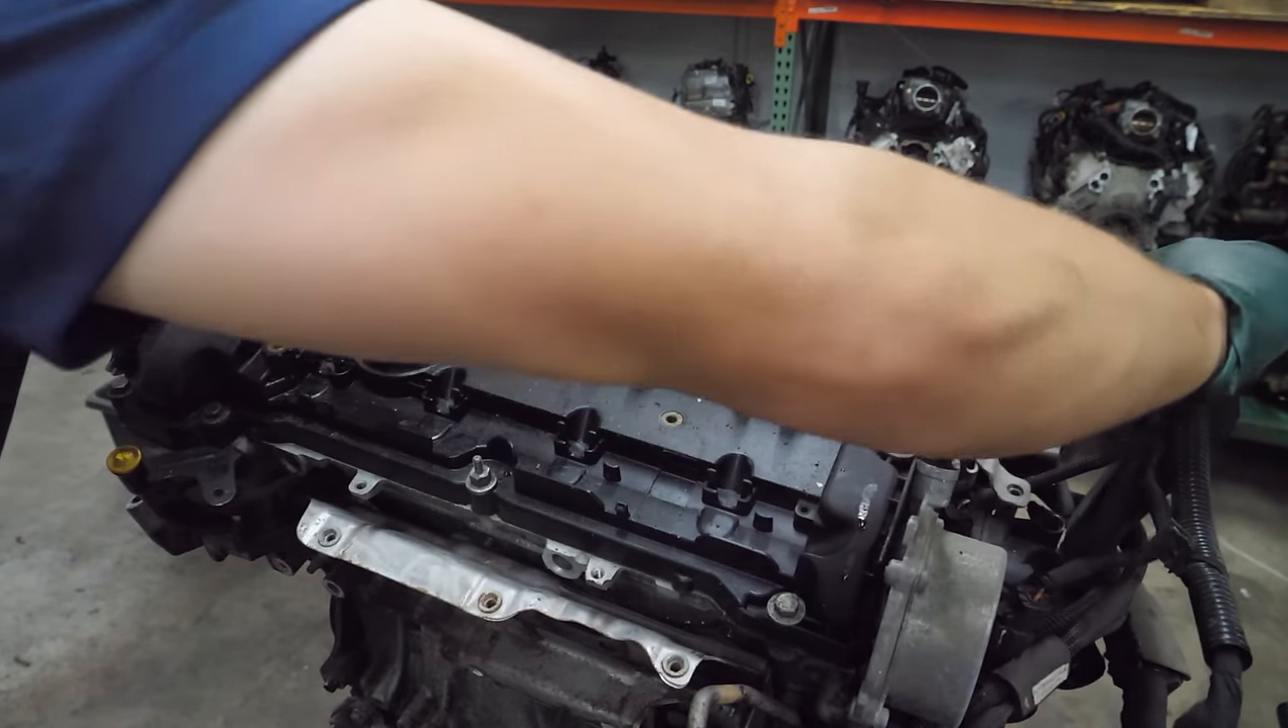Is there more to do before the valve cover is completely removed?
Yes.